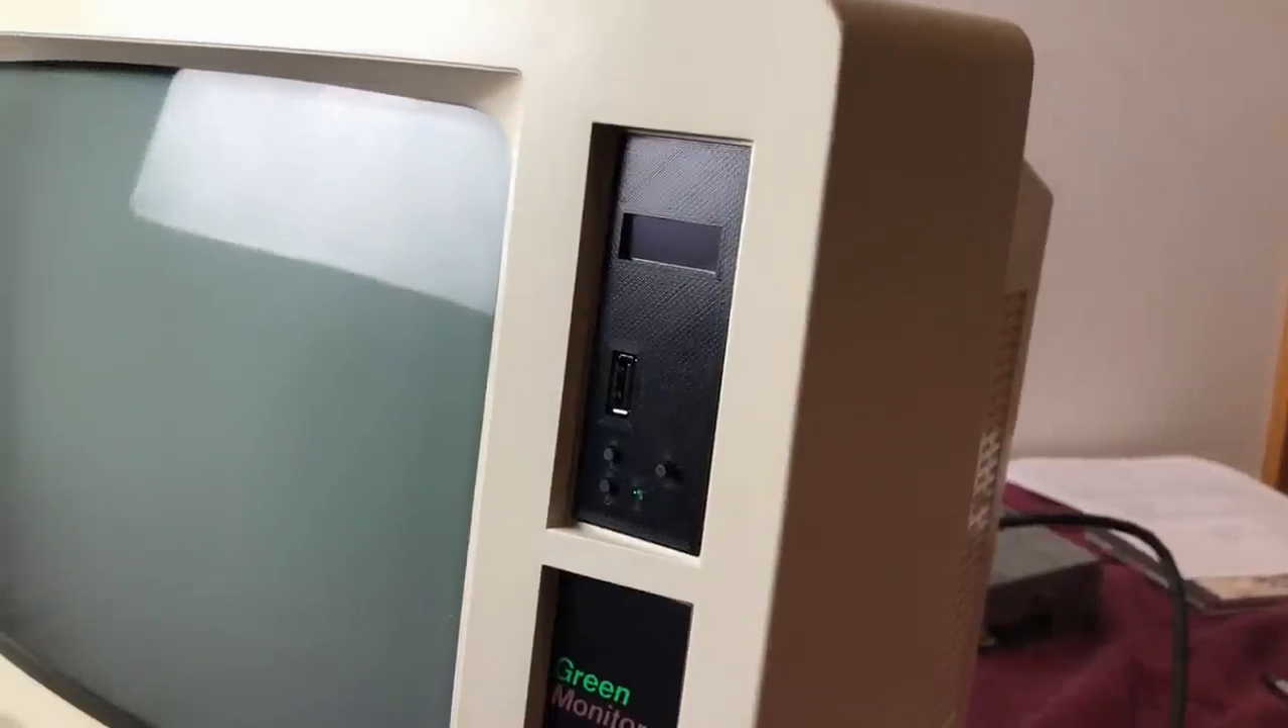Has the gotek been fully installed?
Yes.